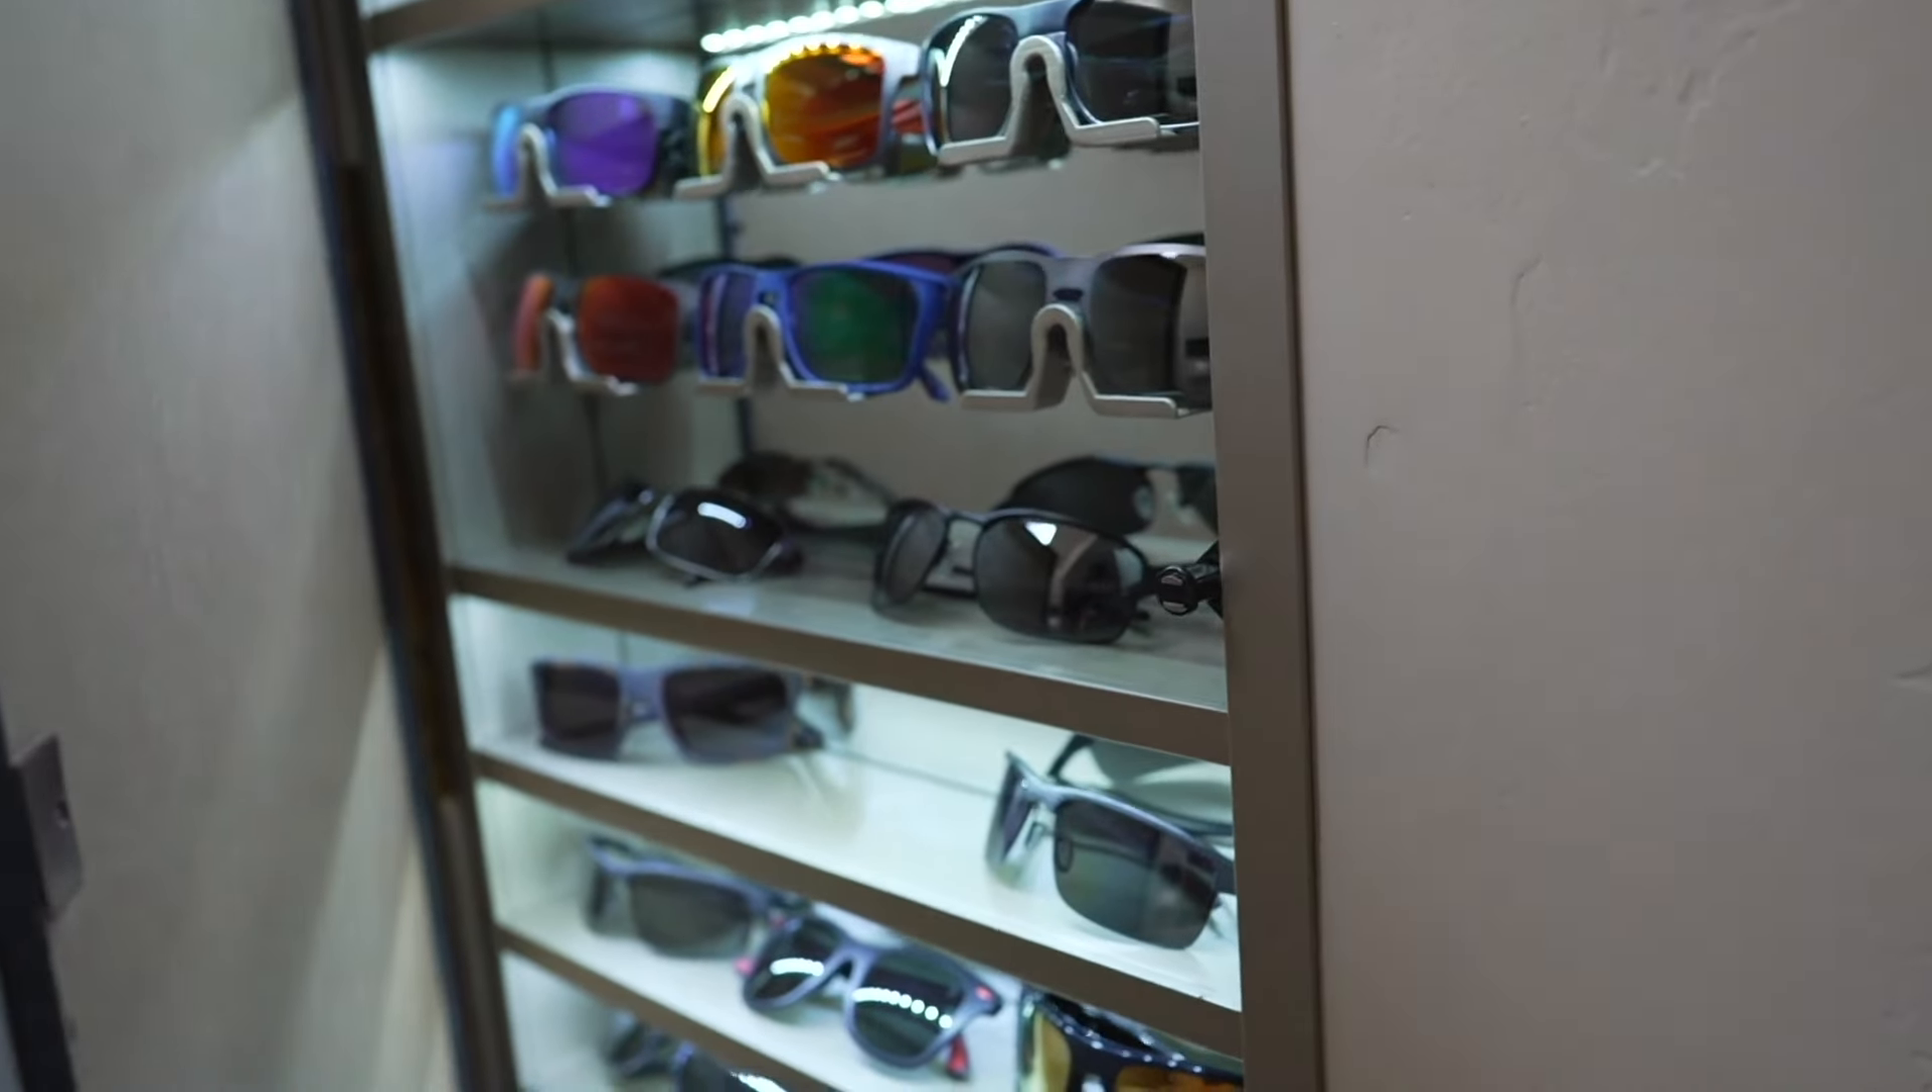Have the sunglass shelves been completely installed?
Yes.